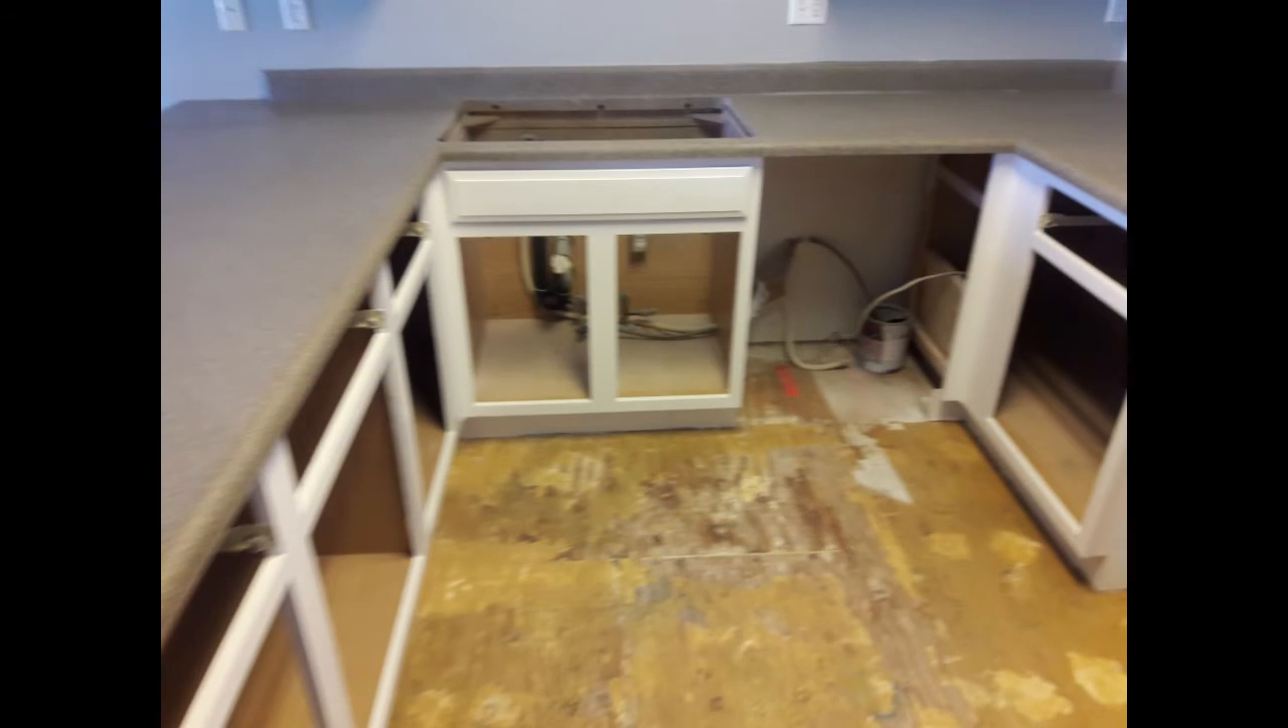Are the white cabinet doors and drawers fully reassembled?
No.